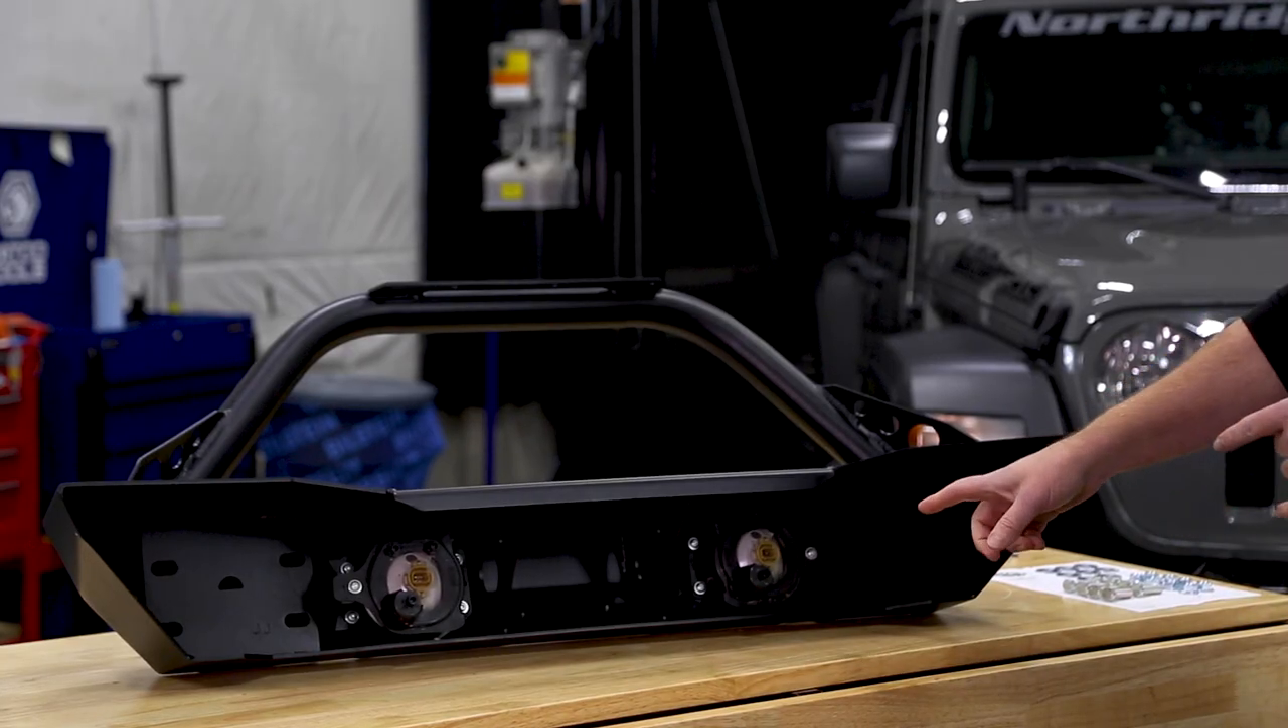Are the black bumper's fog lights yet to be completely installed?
No.